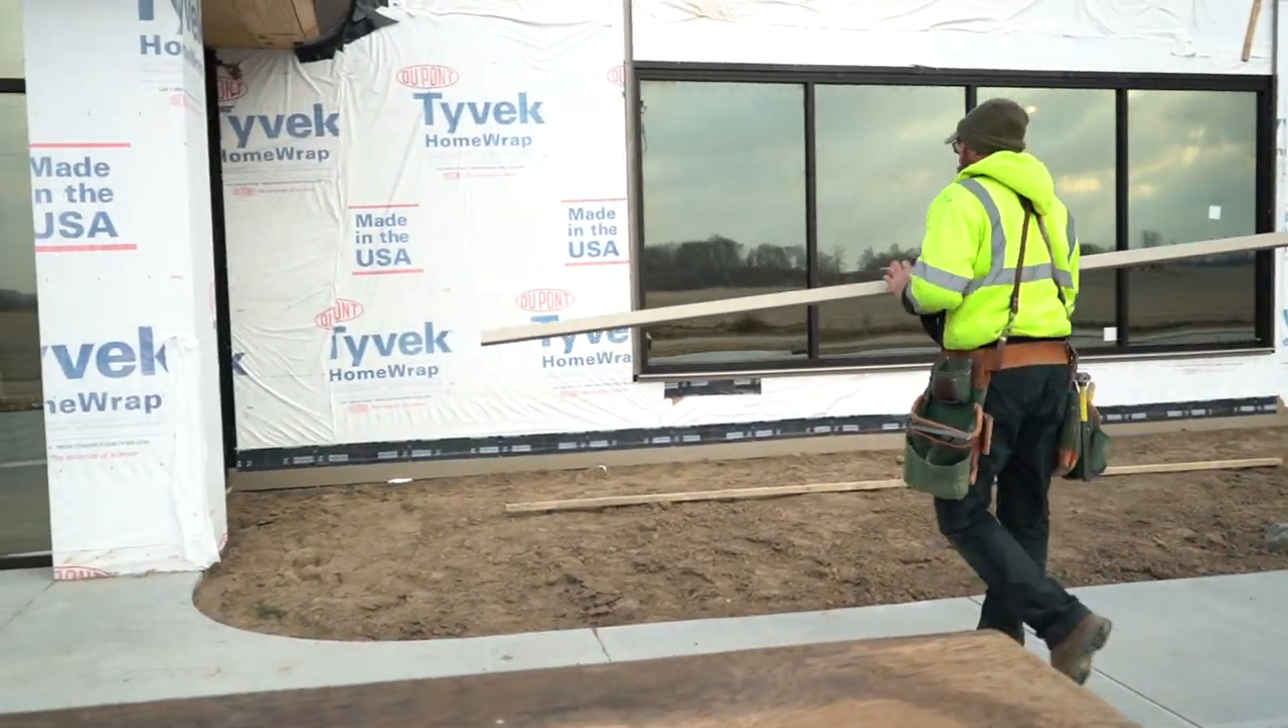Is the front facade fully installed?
No.